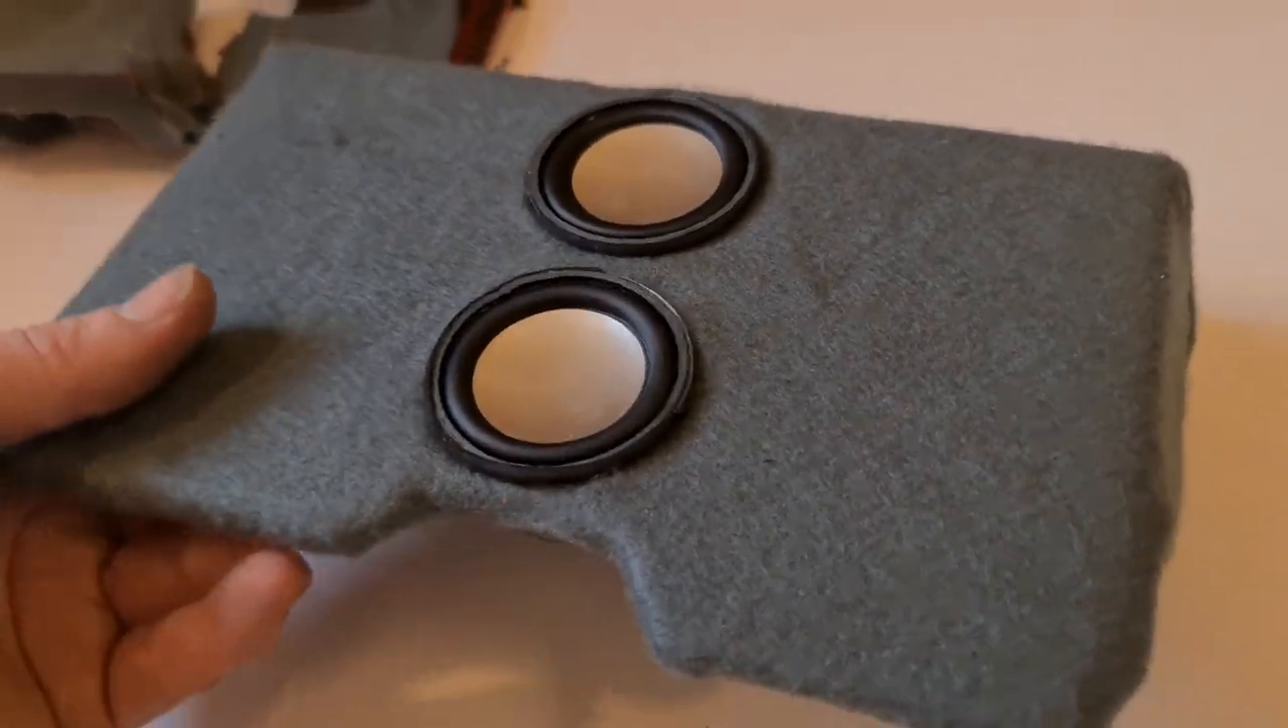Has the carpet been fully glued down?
Yes.